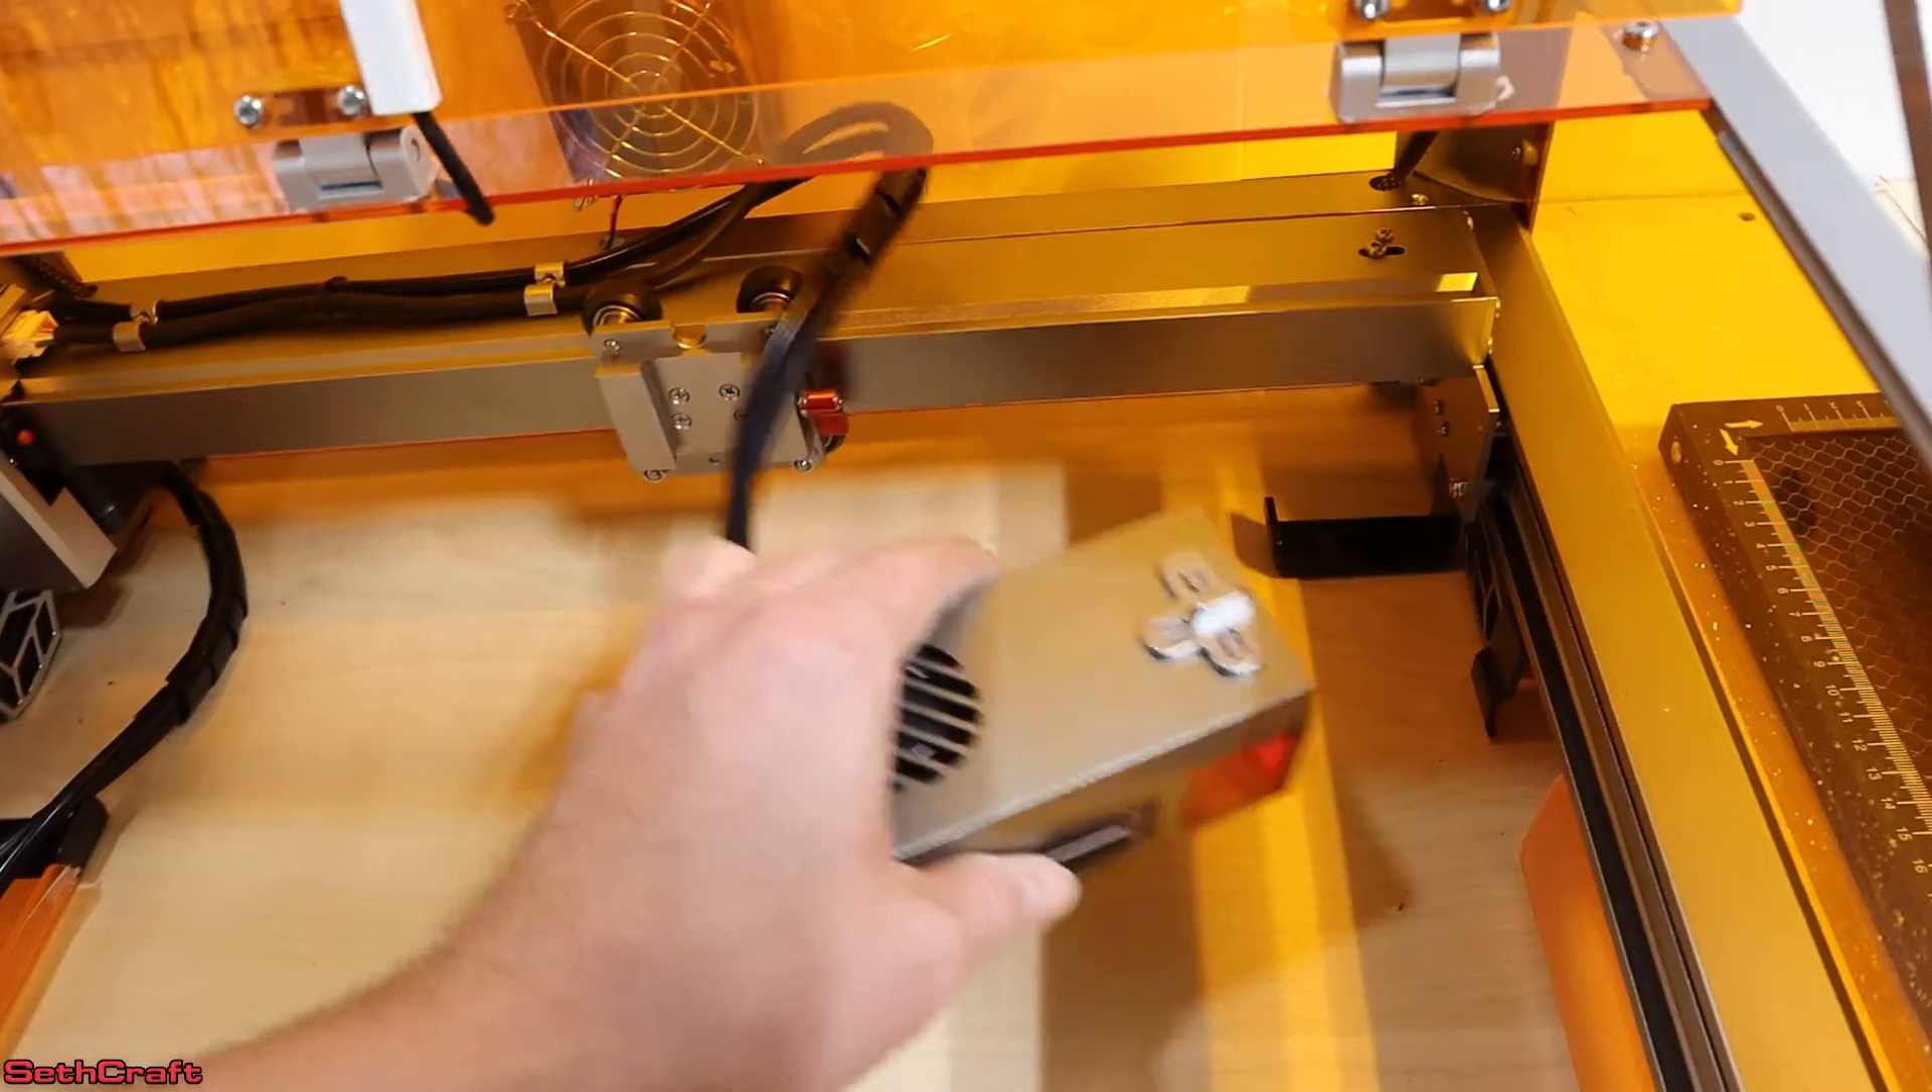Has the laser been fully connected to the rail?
No.